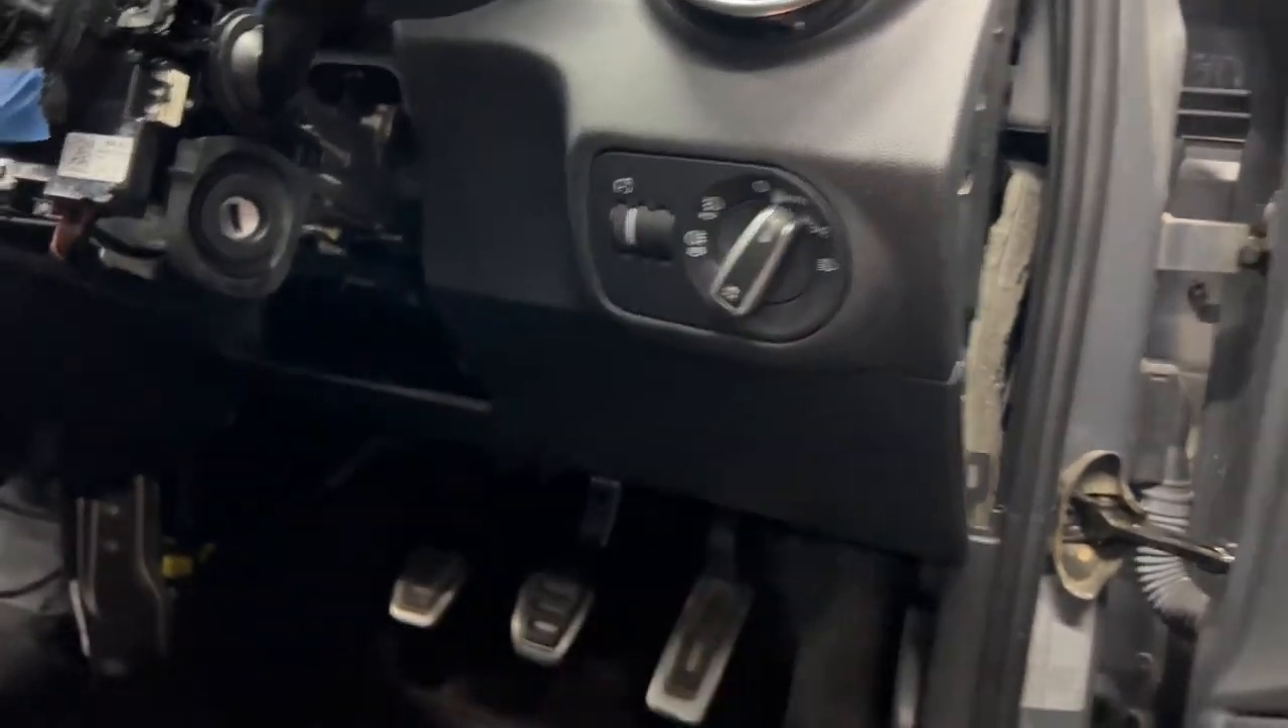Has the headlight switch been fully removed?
No.